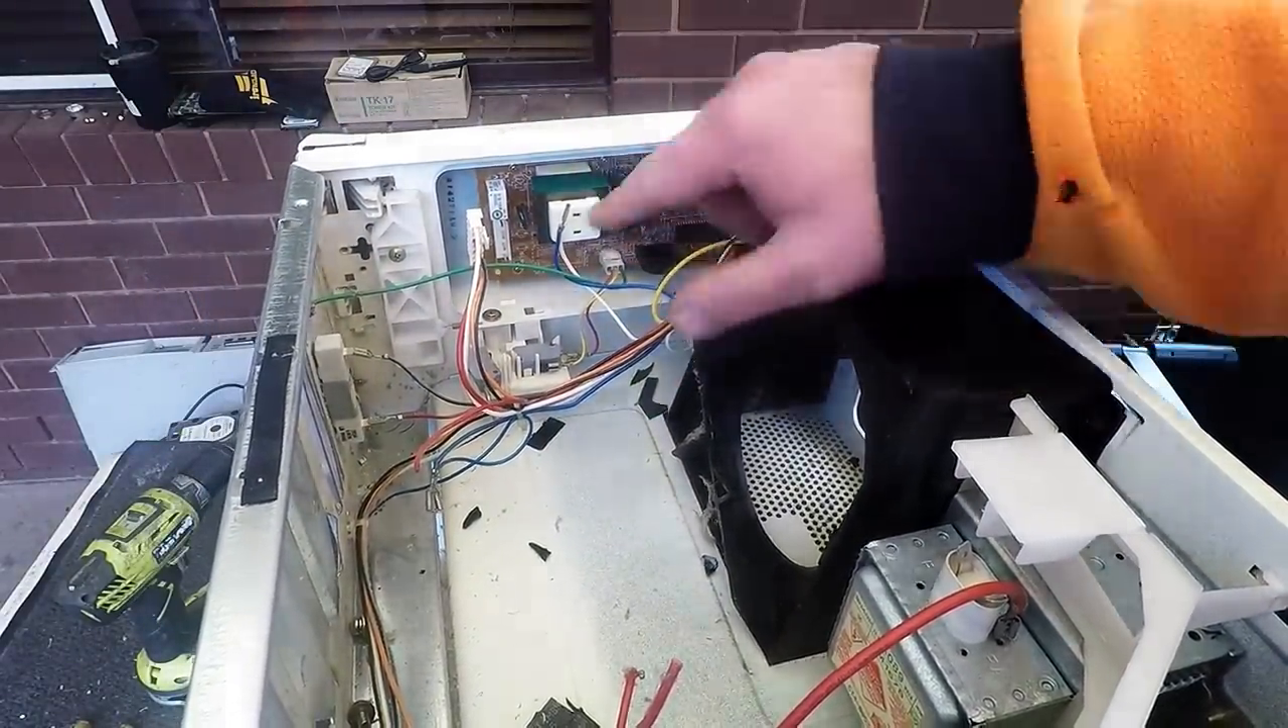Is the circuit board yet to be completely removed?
Yes.